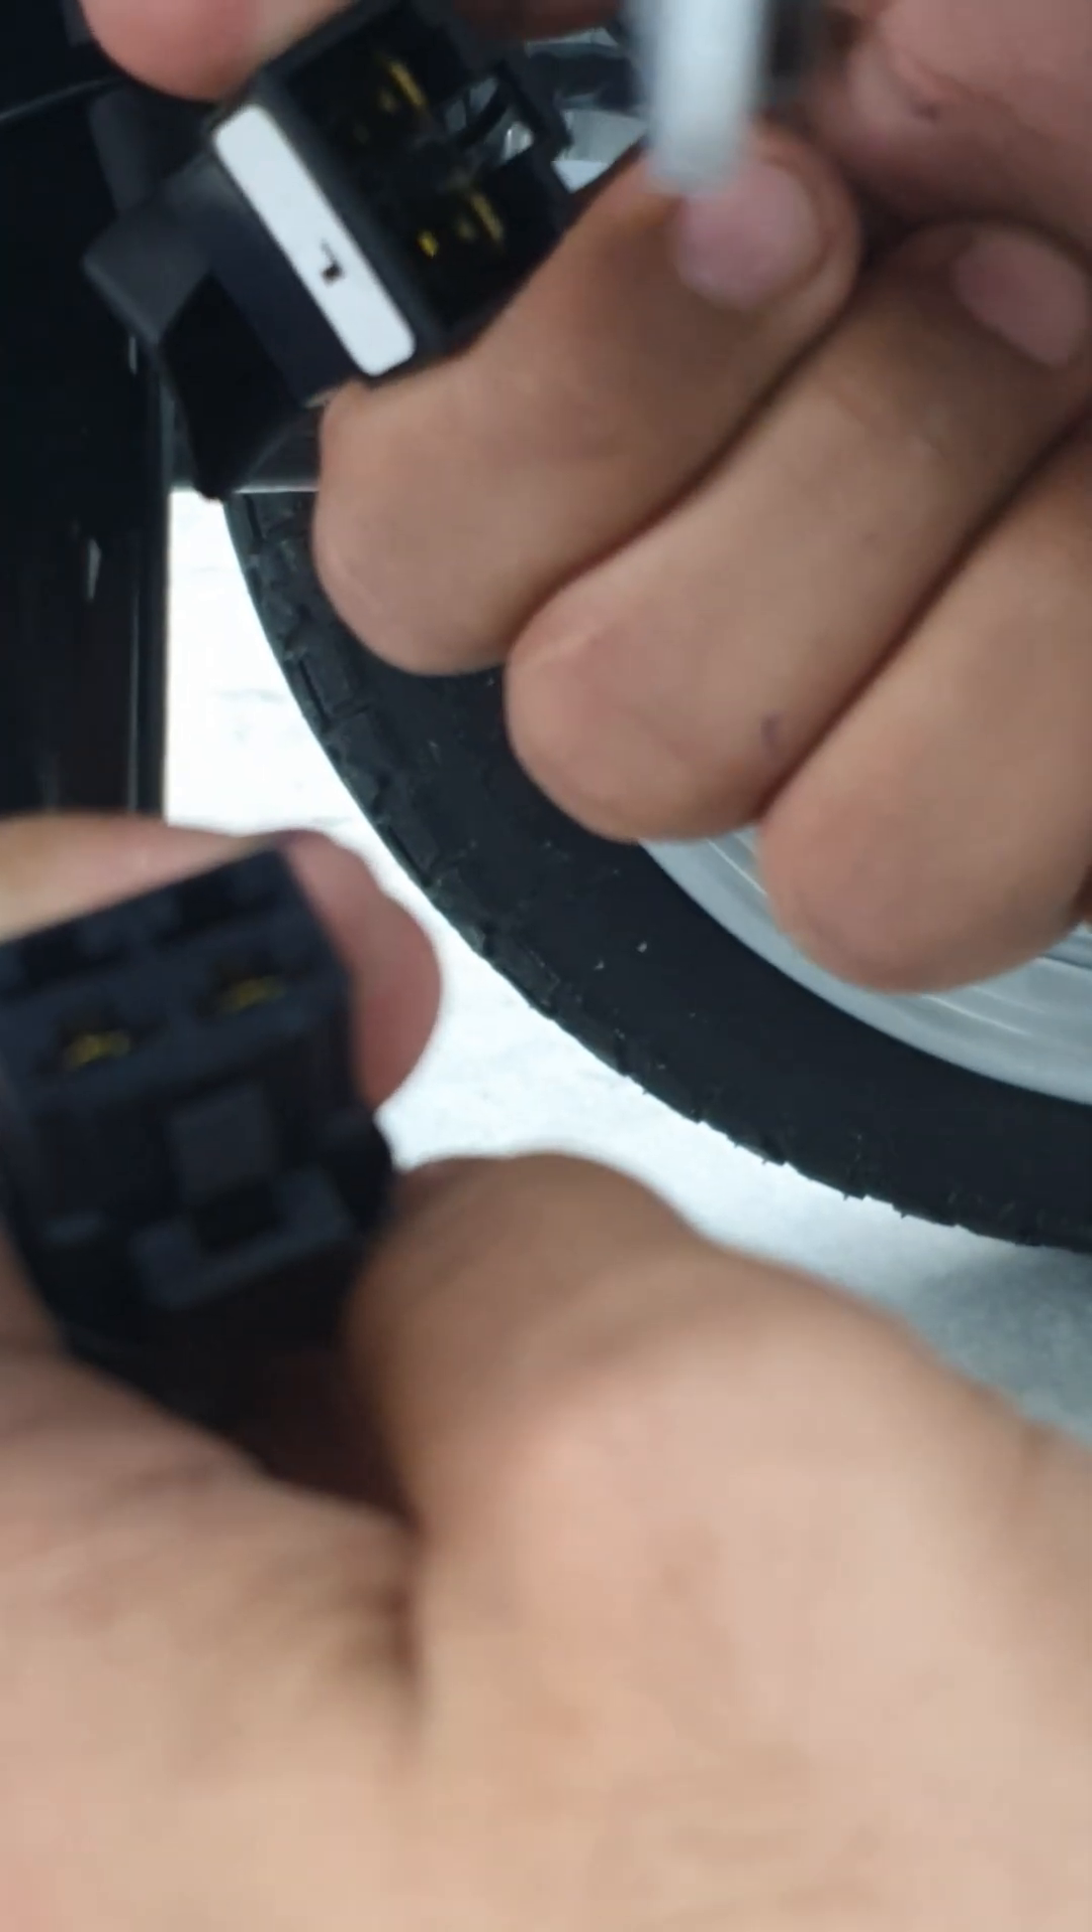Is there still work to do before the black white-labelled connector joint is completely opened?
No.